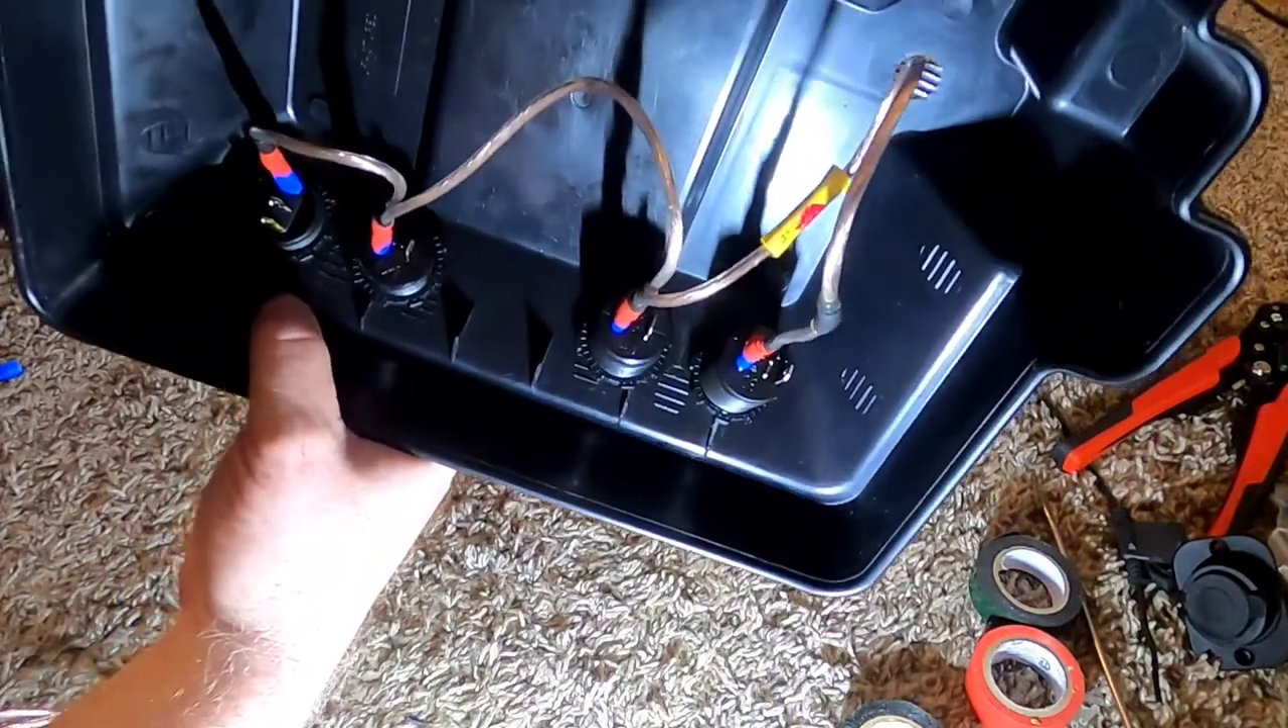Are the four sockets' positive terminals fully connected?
Yes.